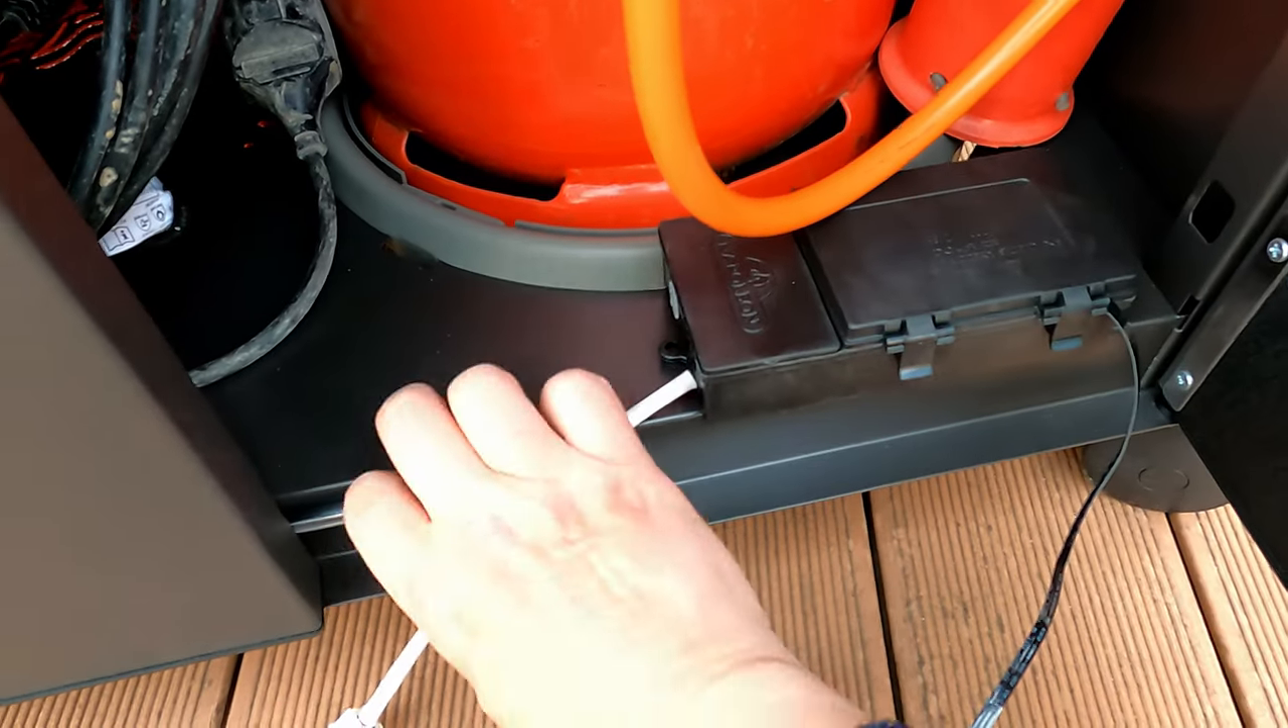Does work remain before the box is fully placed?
No.